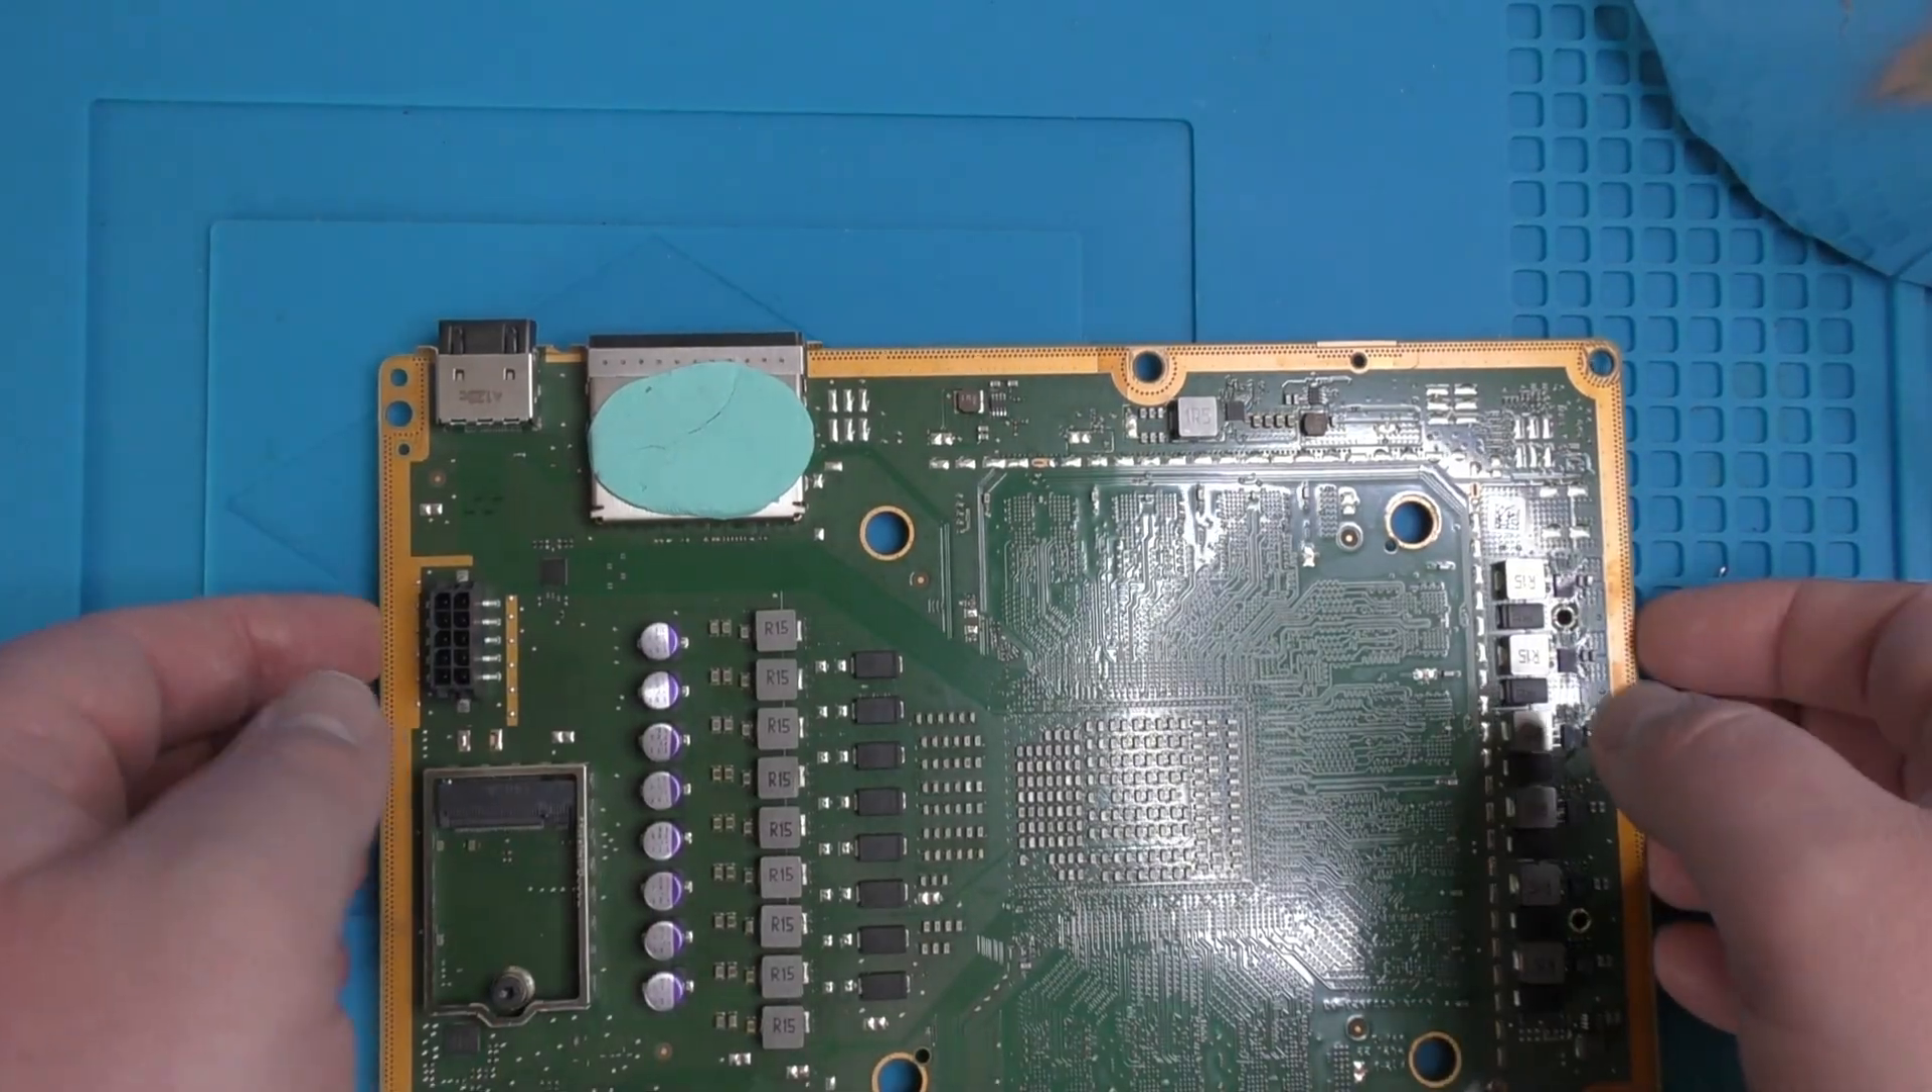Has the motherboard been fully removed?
Yes.